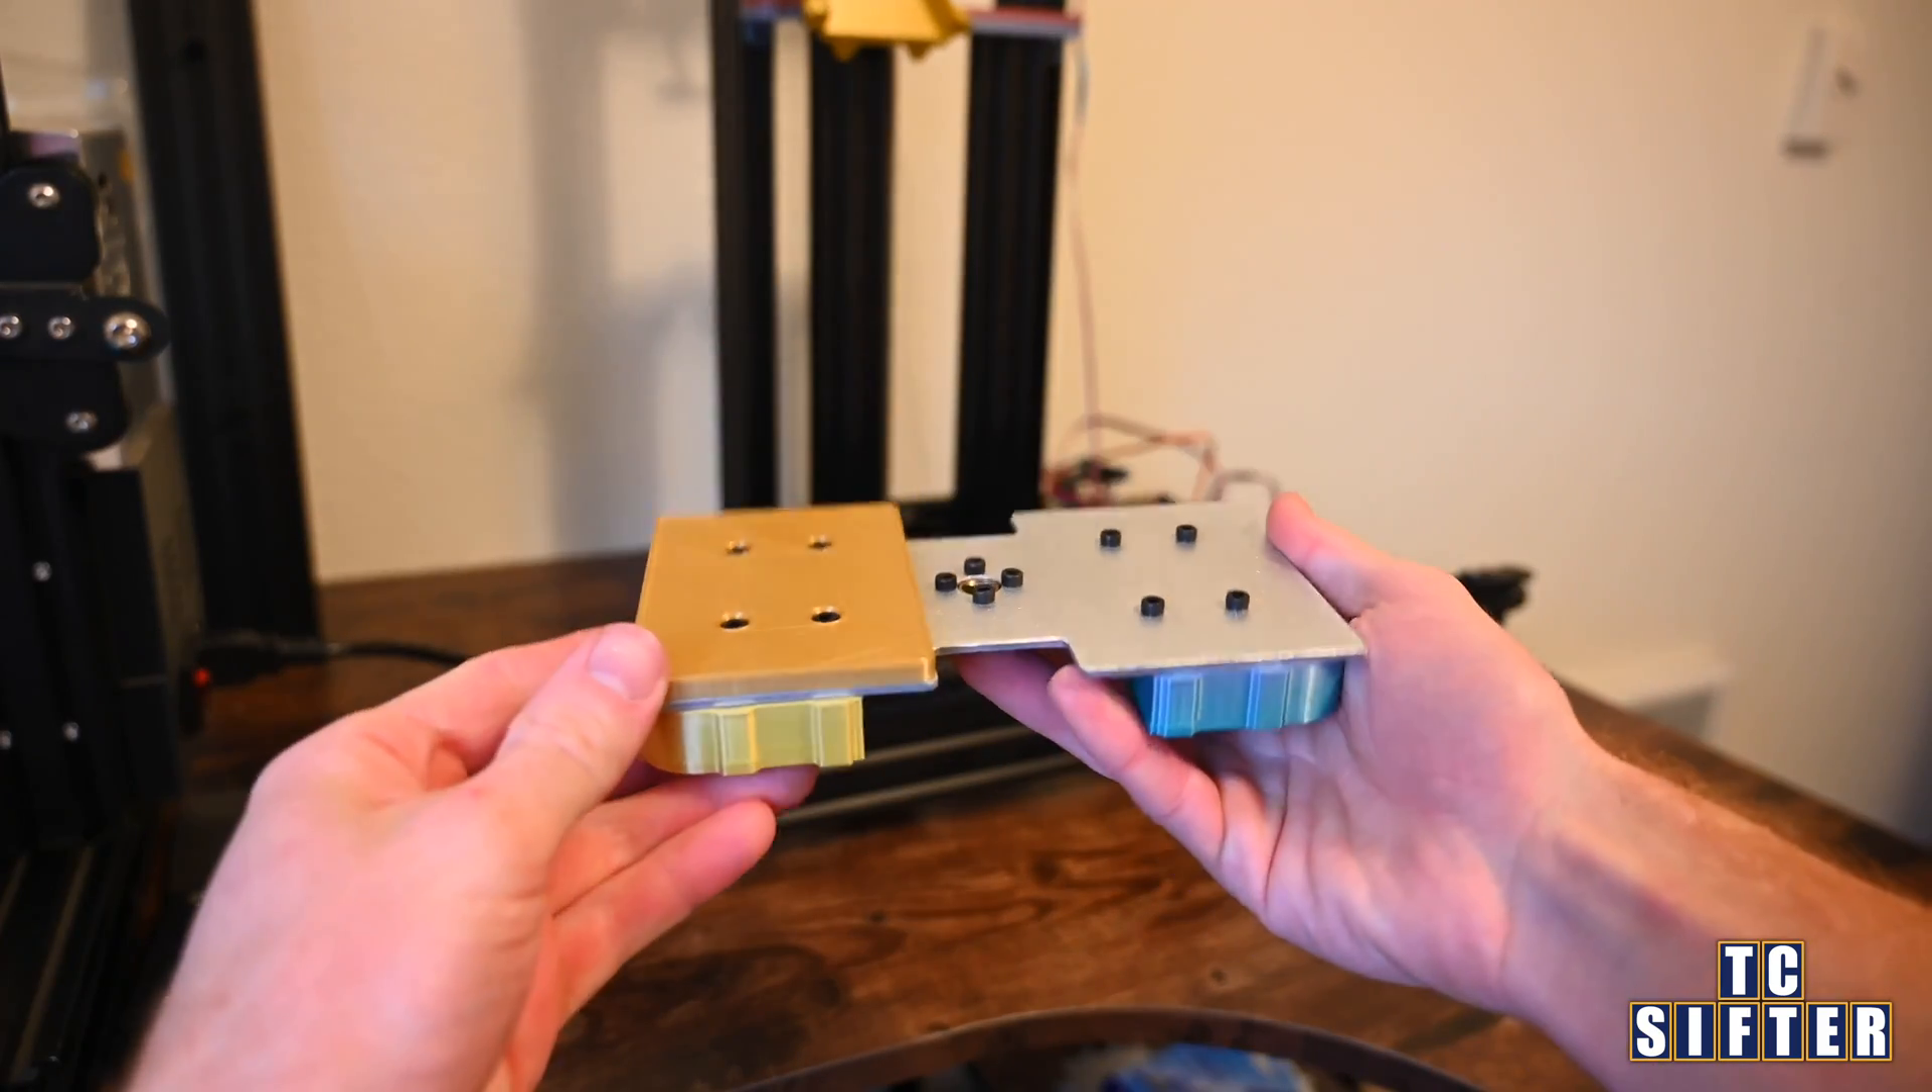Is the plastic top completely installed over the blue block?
No.